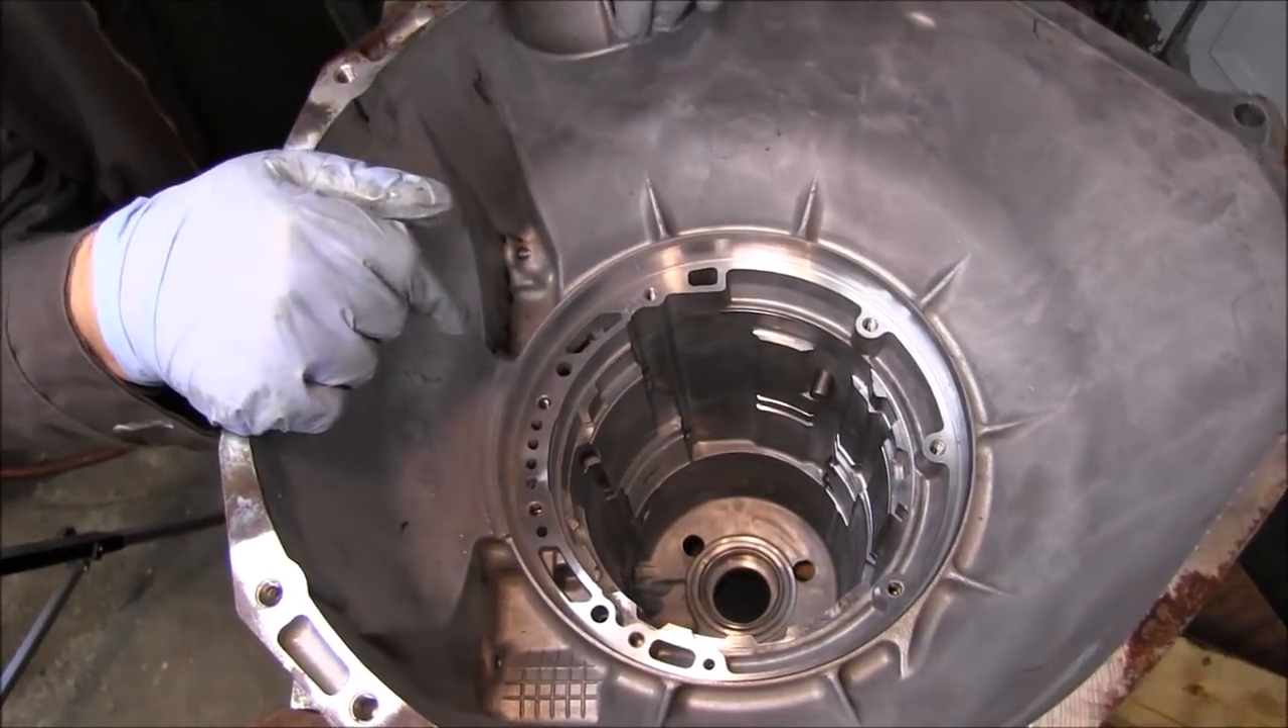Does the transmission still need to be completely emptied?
No.